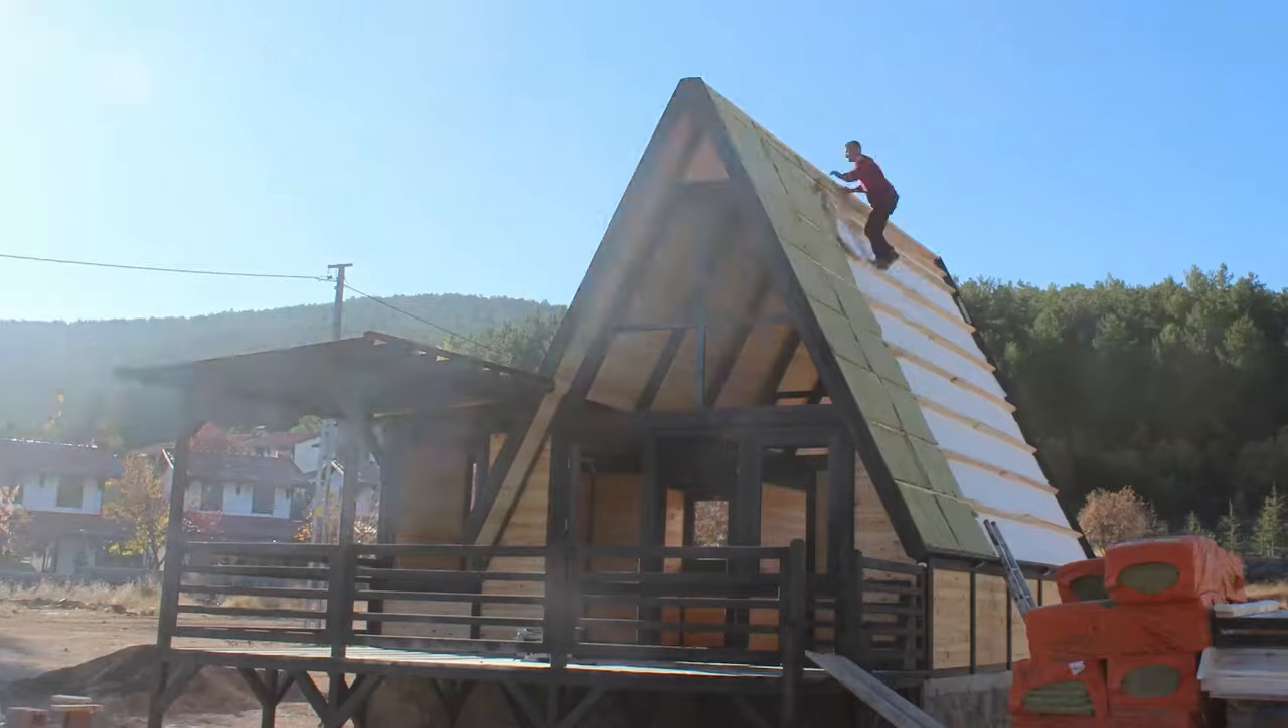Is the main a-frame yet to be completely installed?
No.